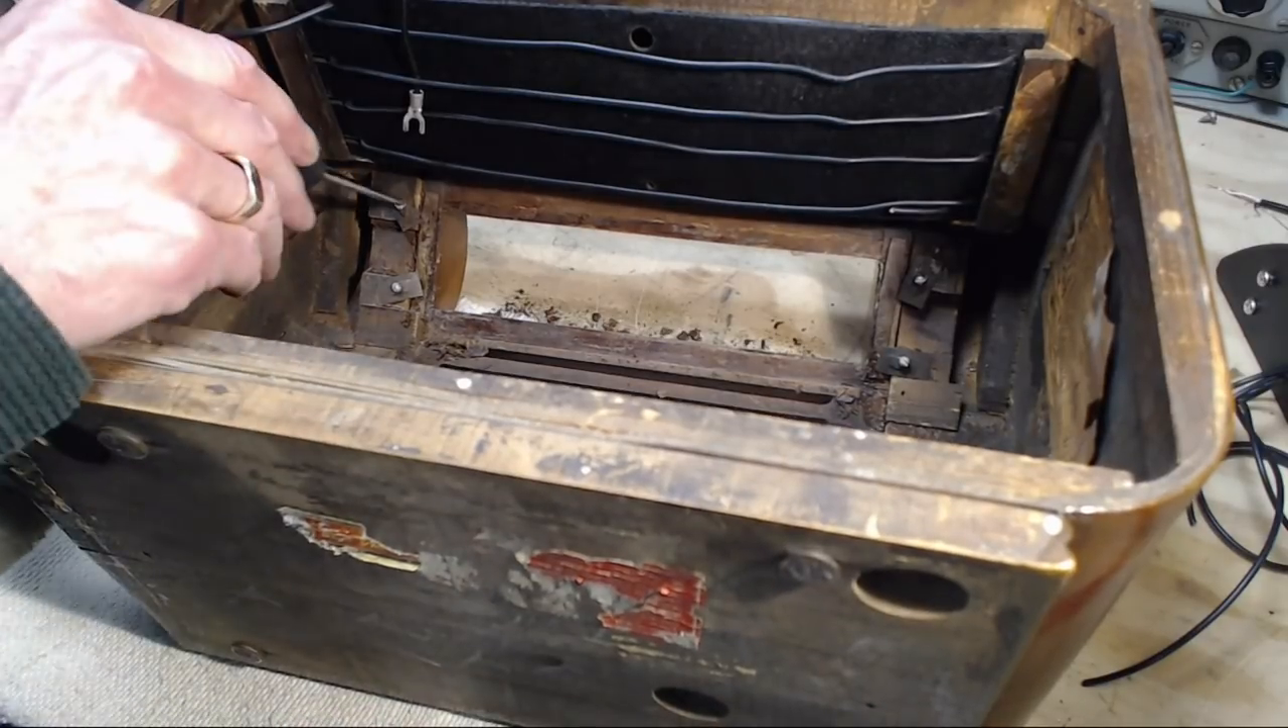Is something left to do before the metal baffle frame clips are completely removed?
Yes.